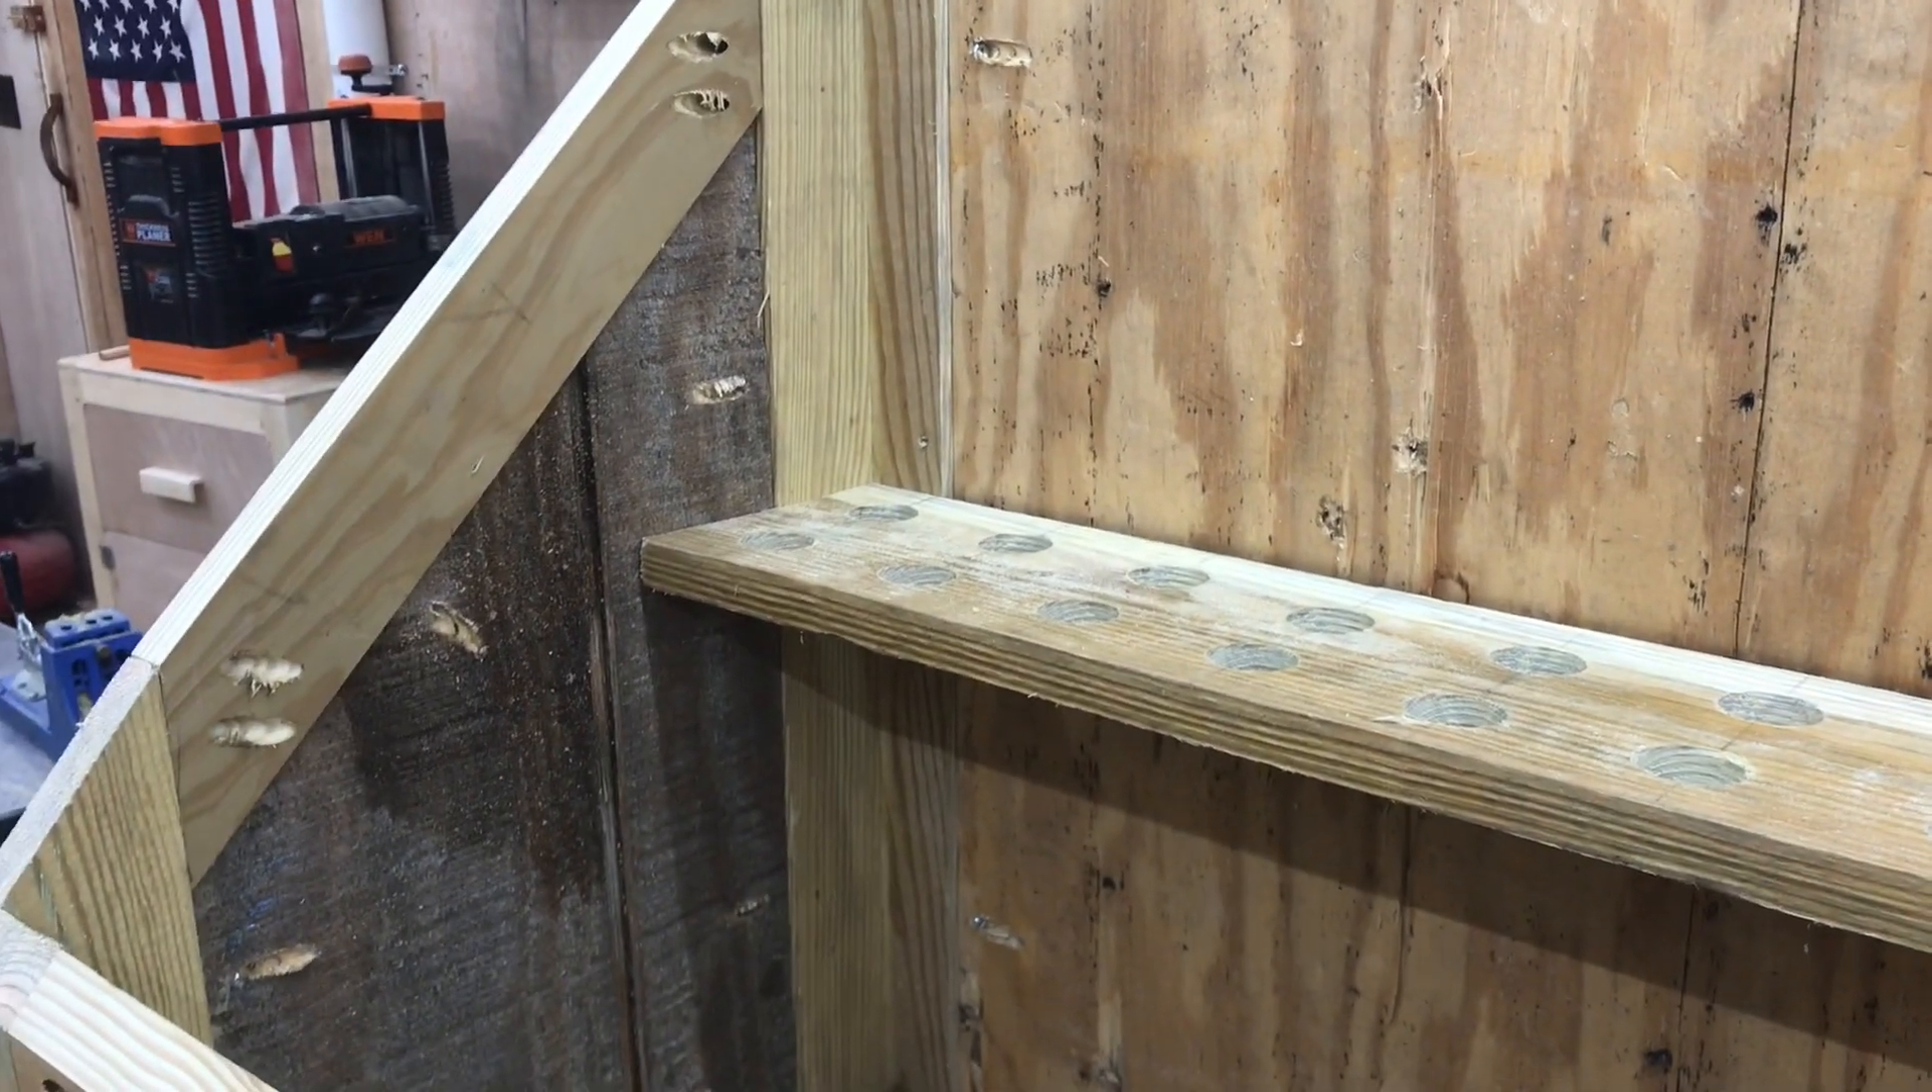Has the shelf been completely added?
Yes.